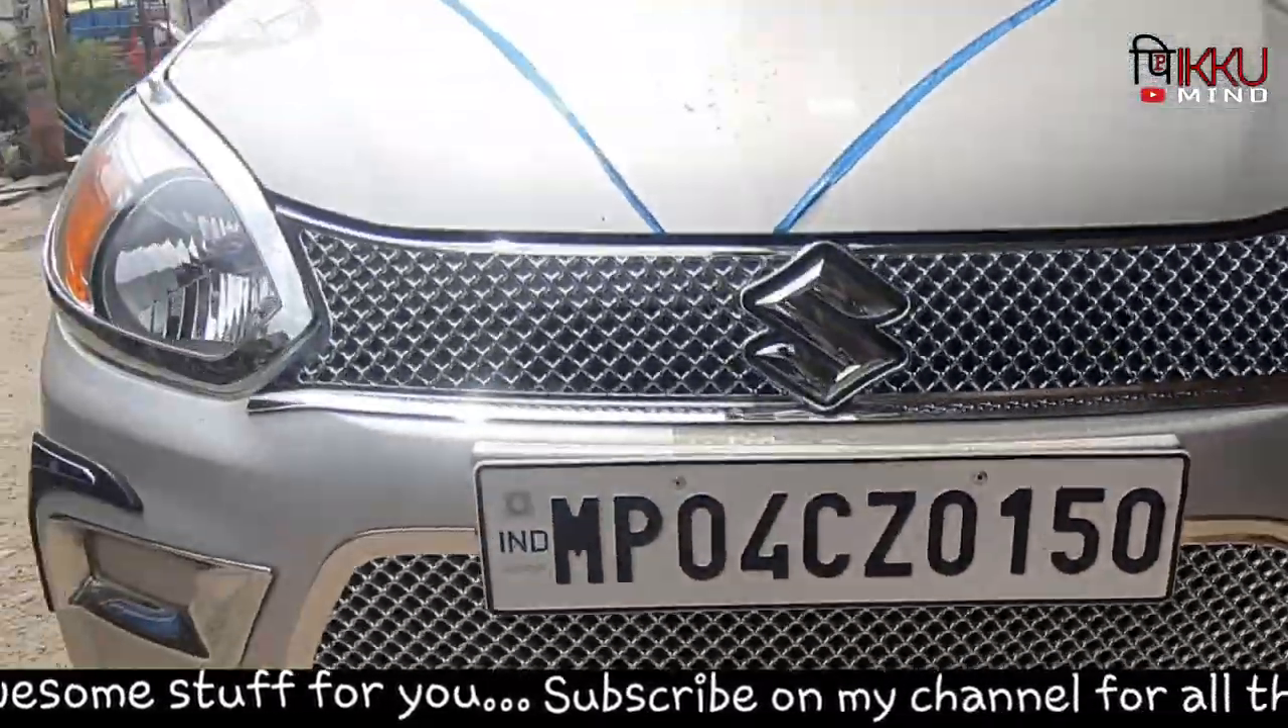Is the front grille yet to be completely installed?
No.